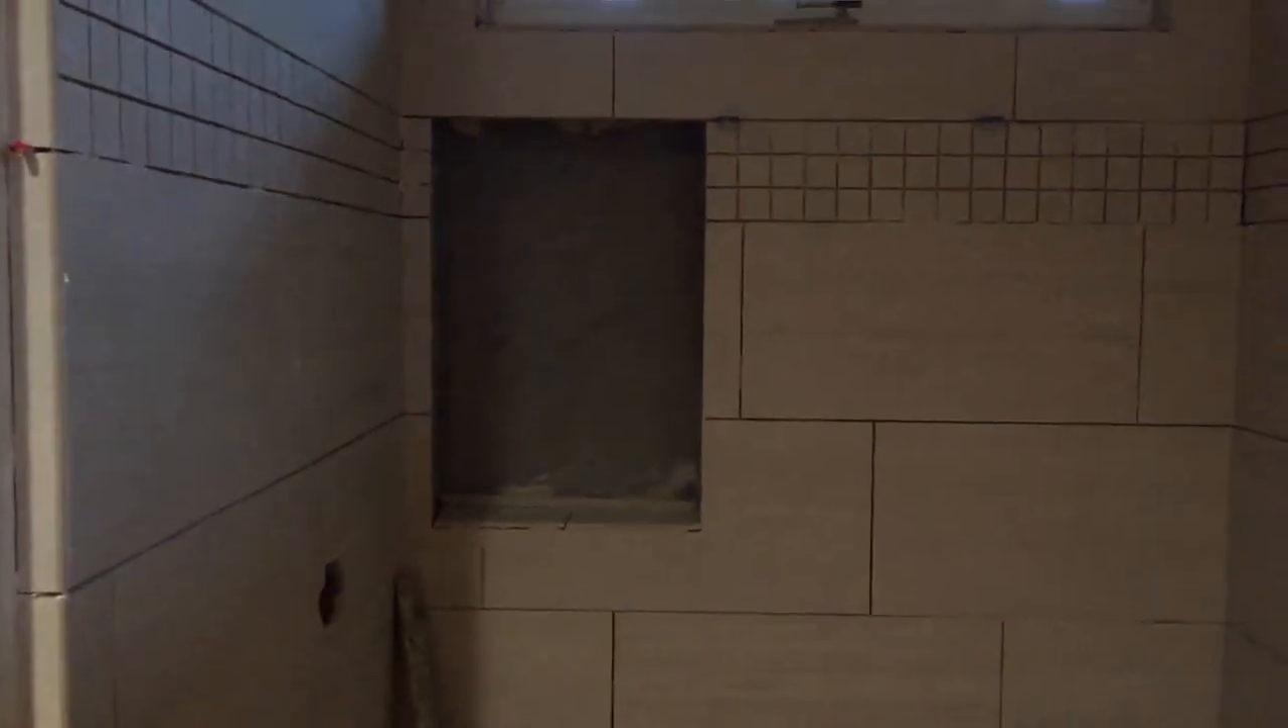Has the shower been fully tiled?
No.